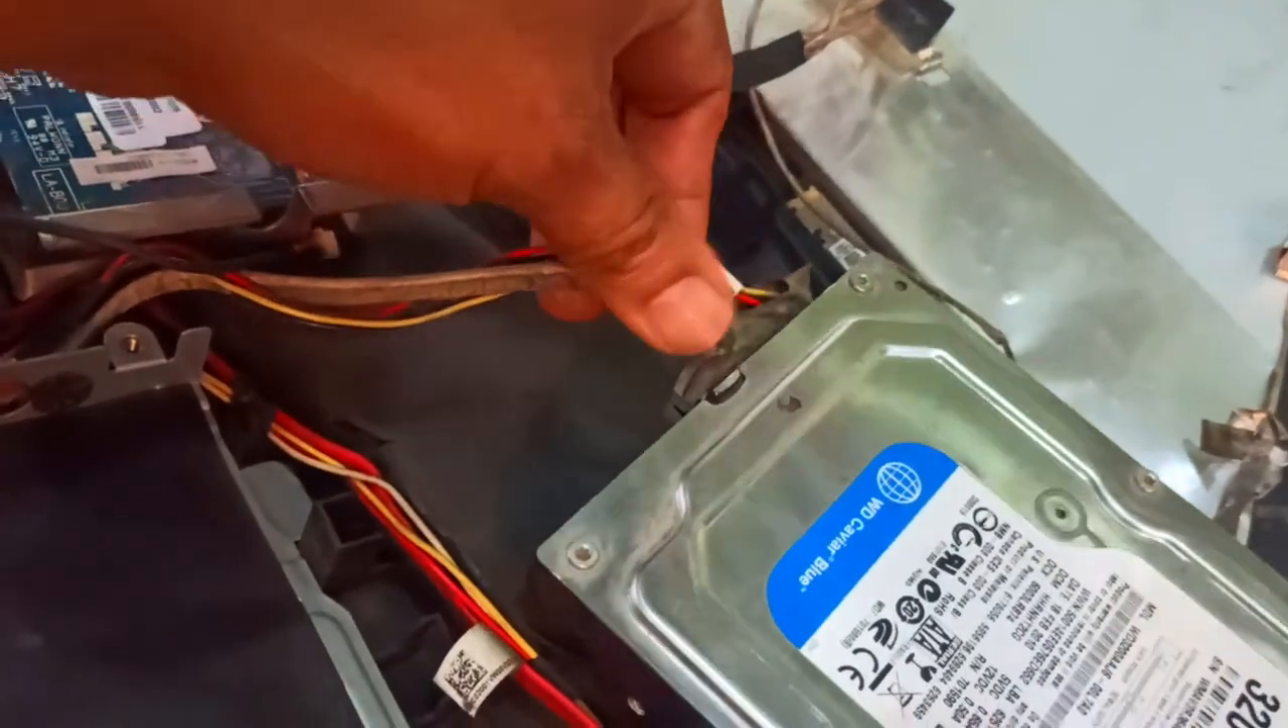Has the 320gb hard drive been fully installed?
No.